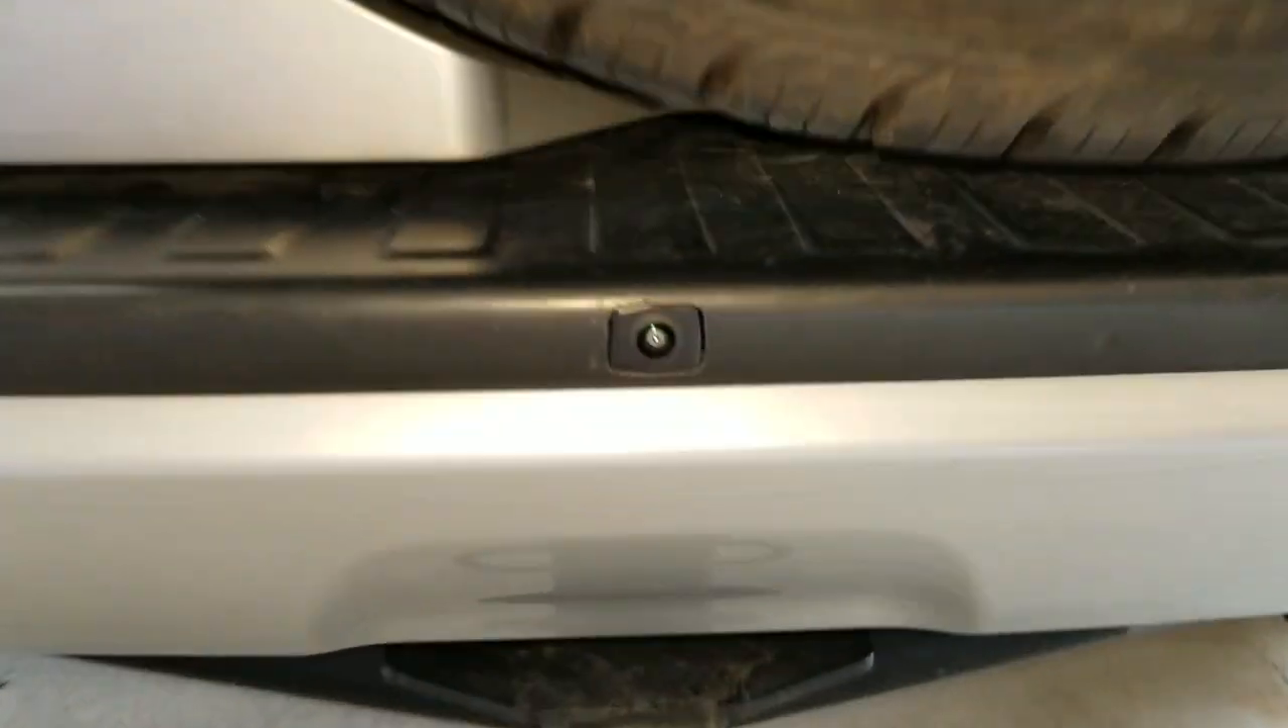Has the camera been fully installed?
Yes.